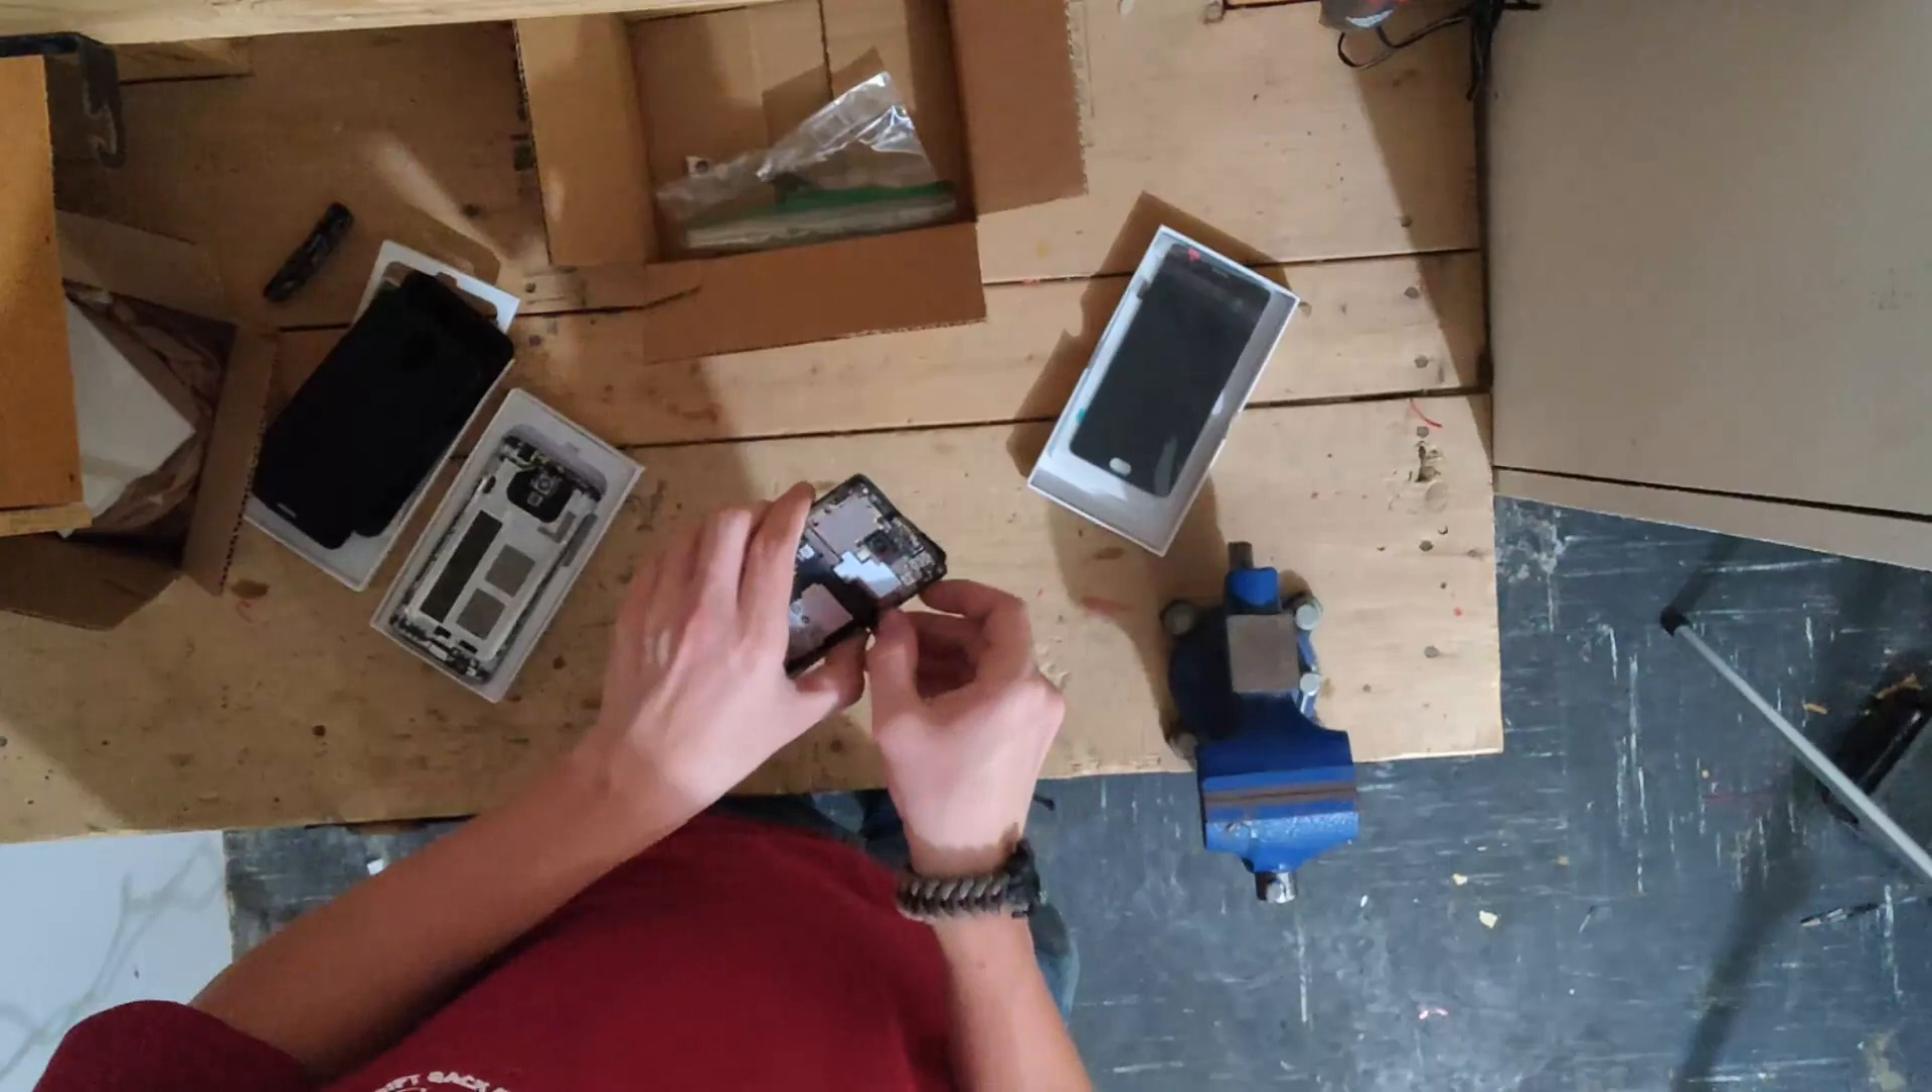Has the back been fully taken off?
Yes.